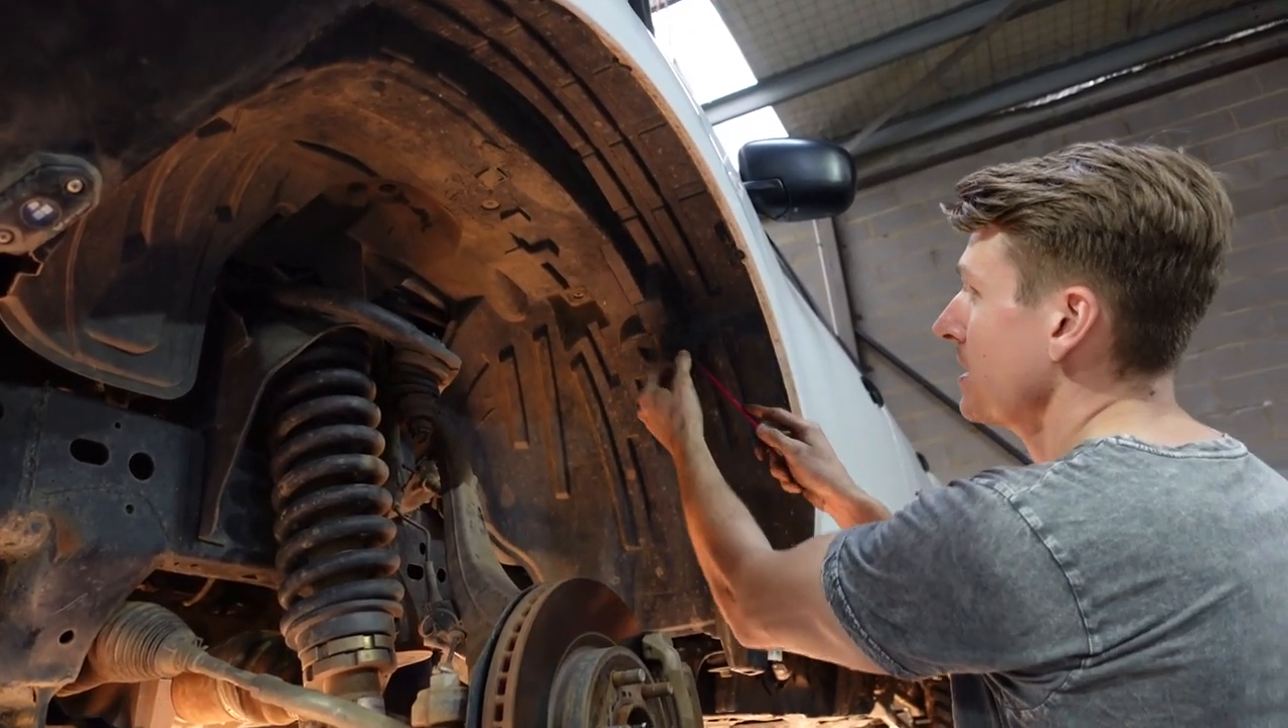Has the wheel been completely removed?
Yes.